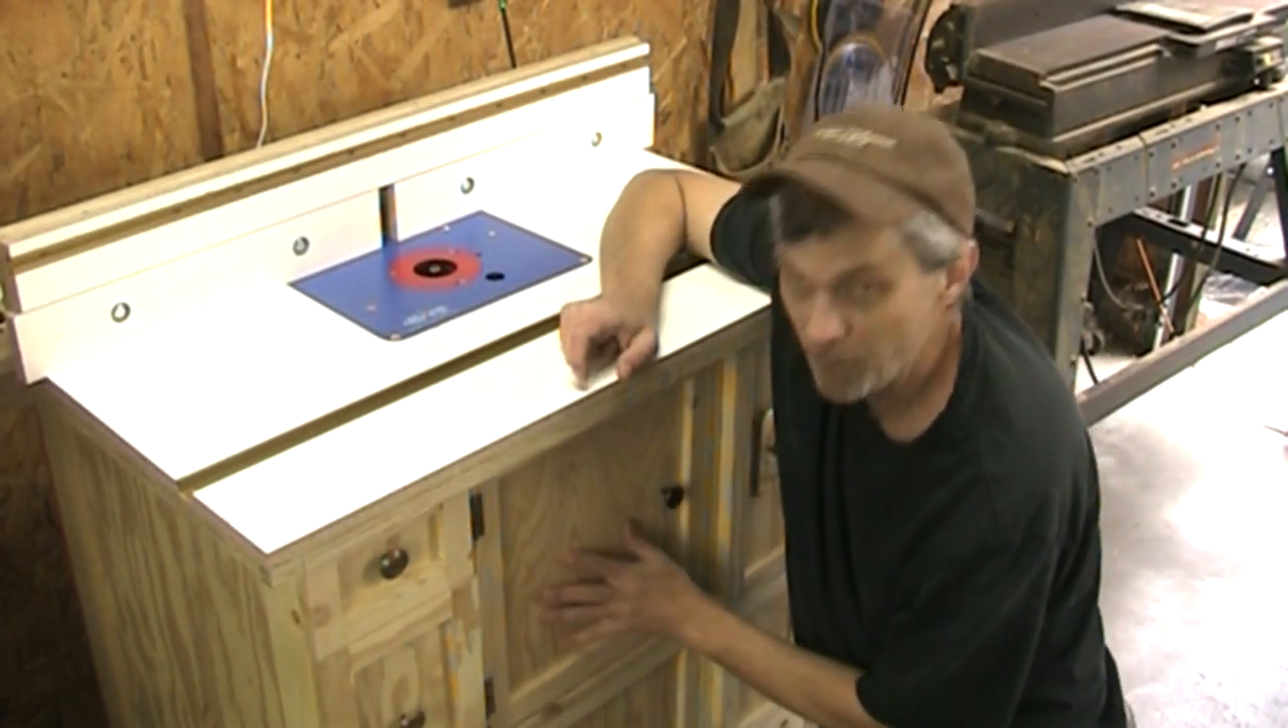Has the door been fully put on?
Yes.